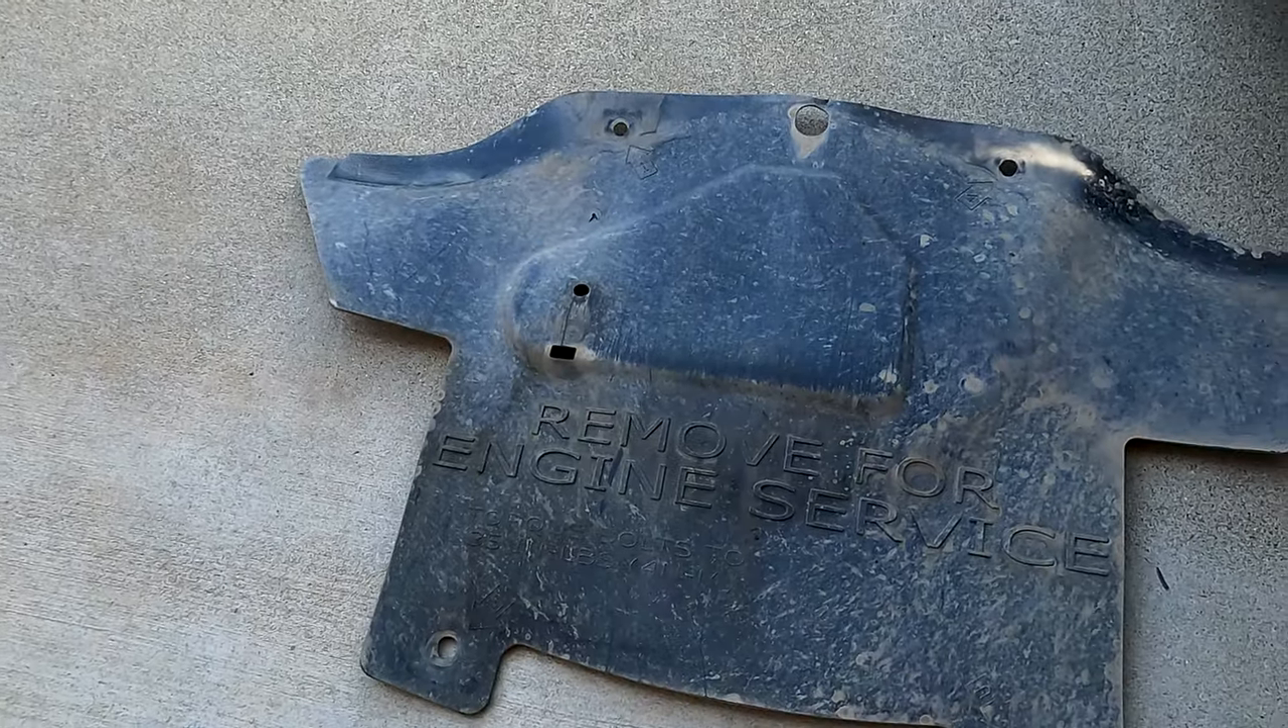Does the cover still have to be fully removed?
No.